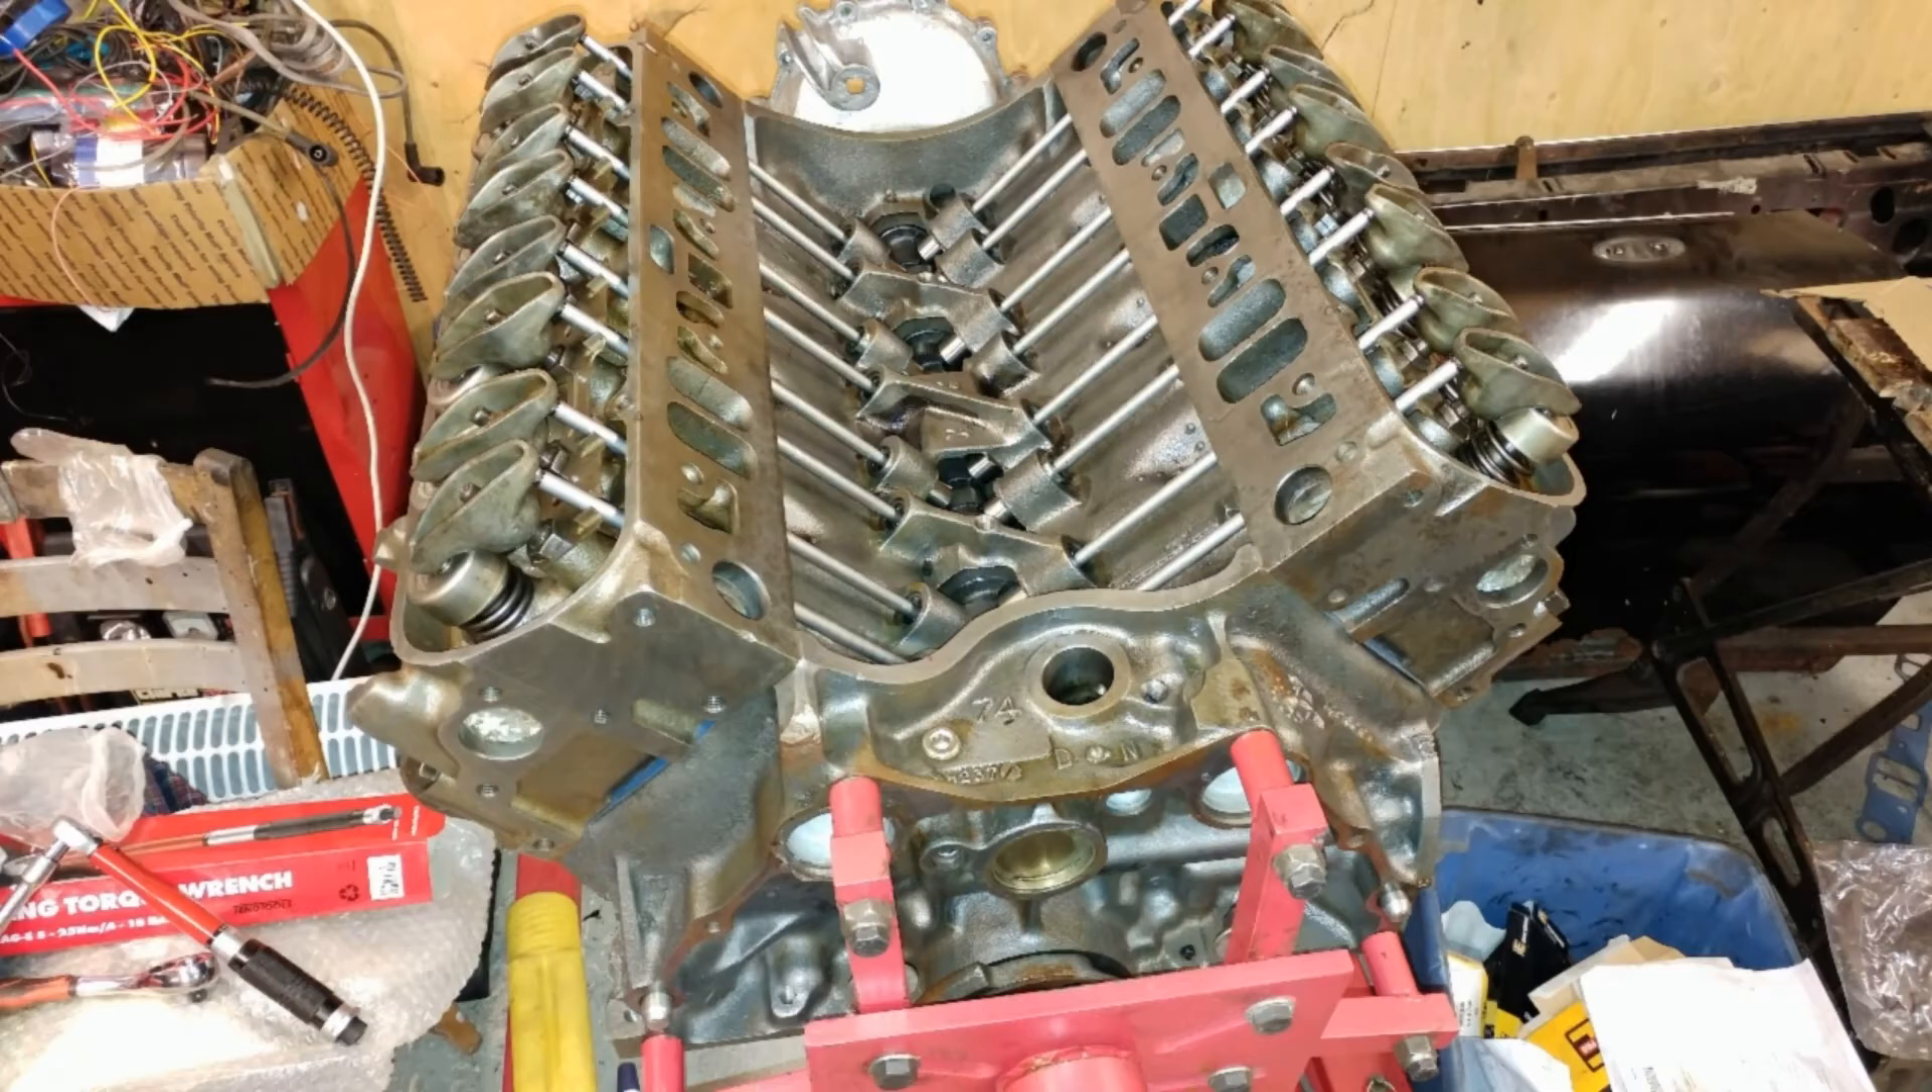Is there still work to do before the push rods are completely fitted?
No.